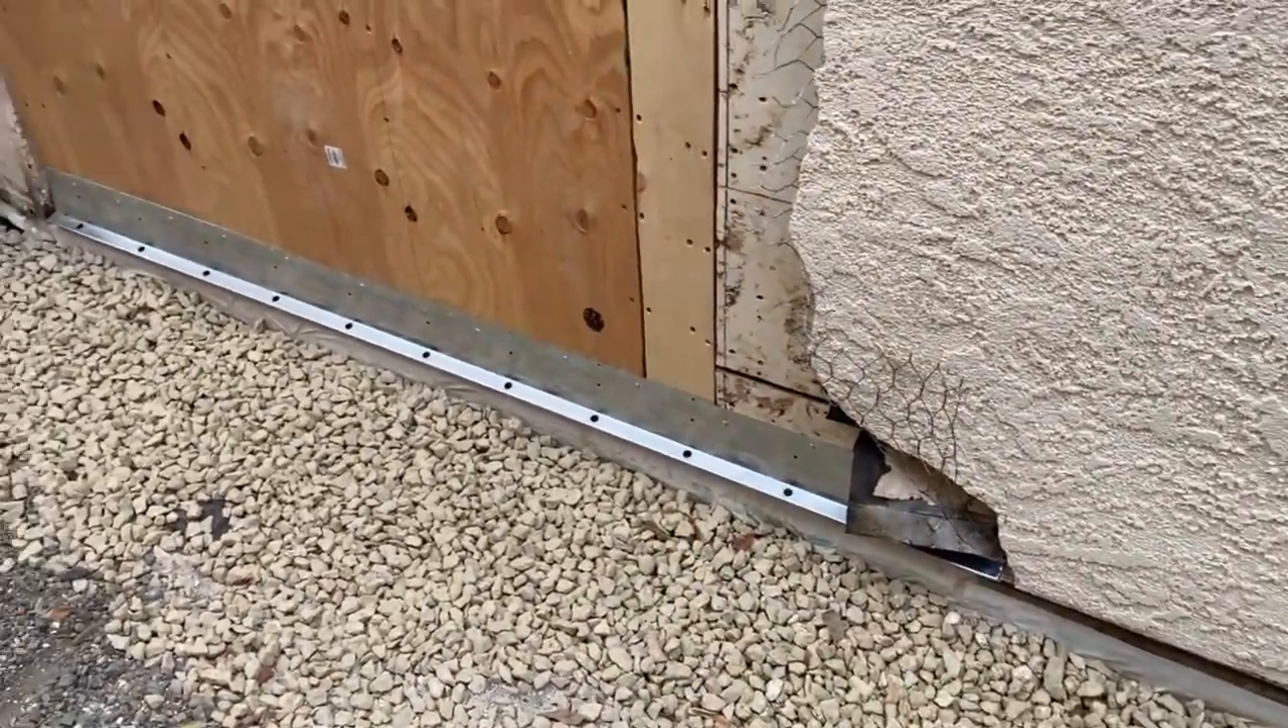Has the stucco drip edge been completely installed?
Yes.